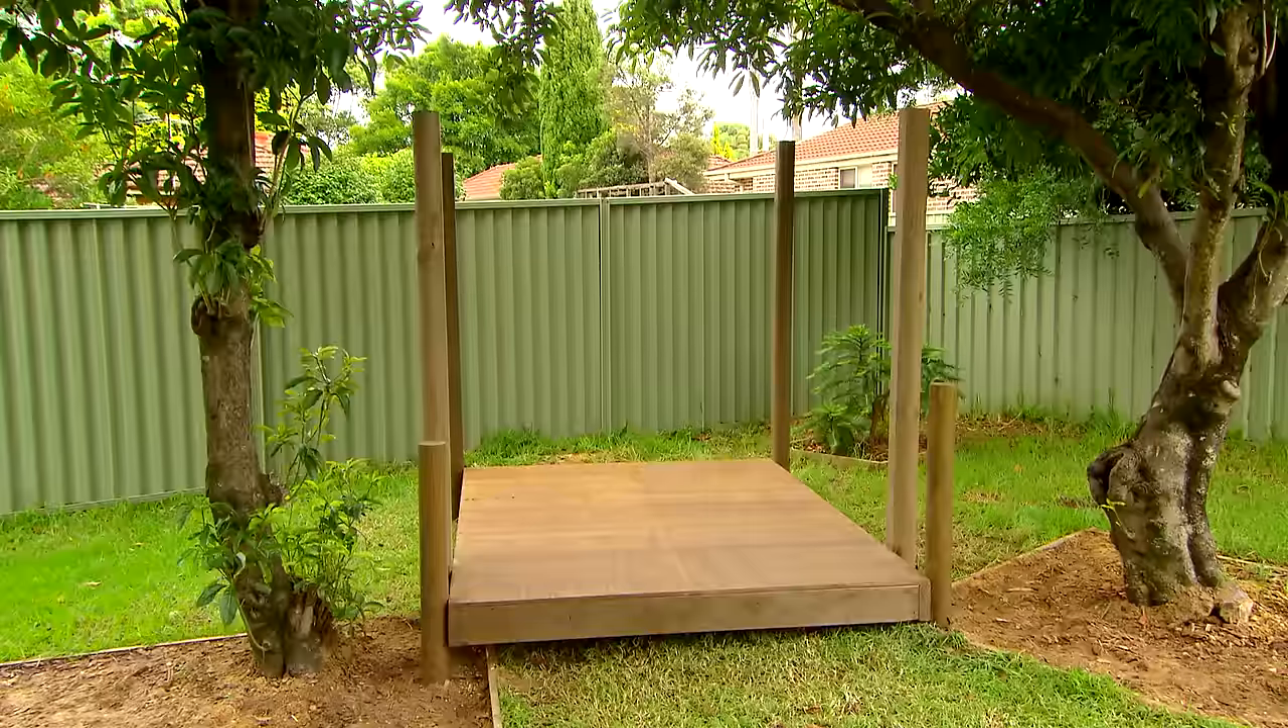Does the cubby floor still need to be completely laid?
No.